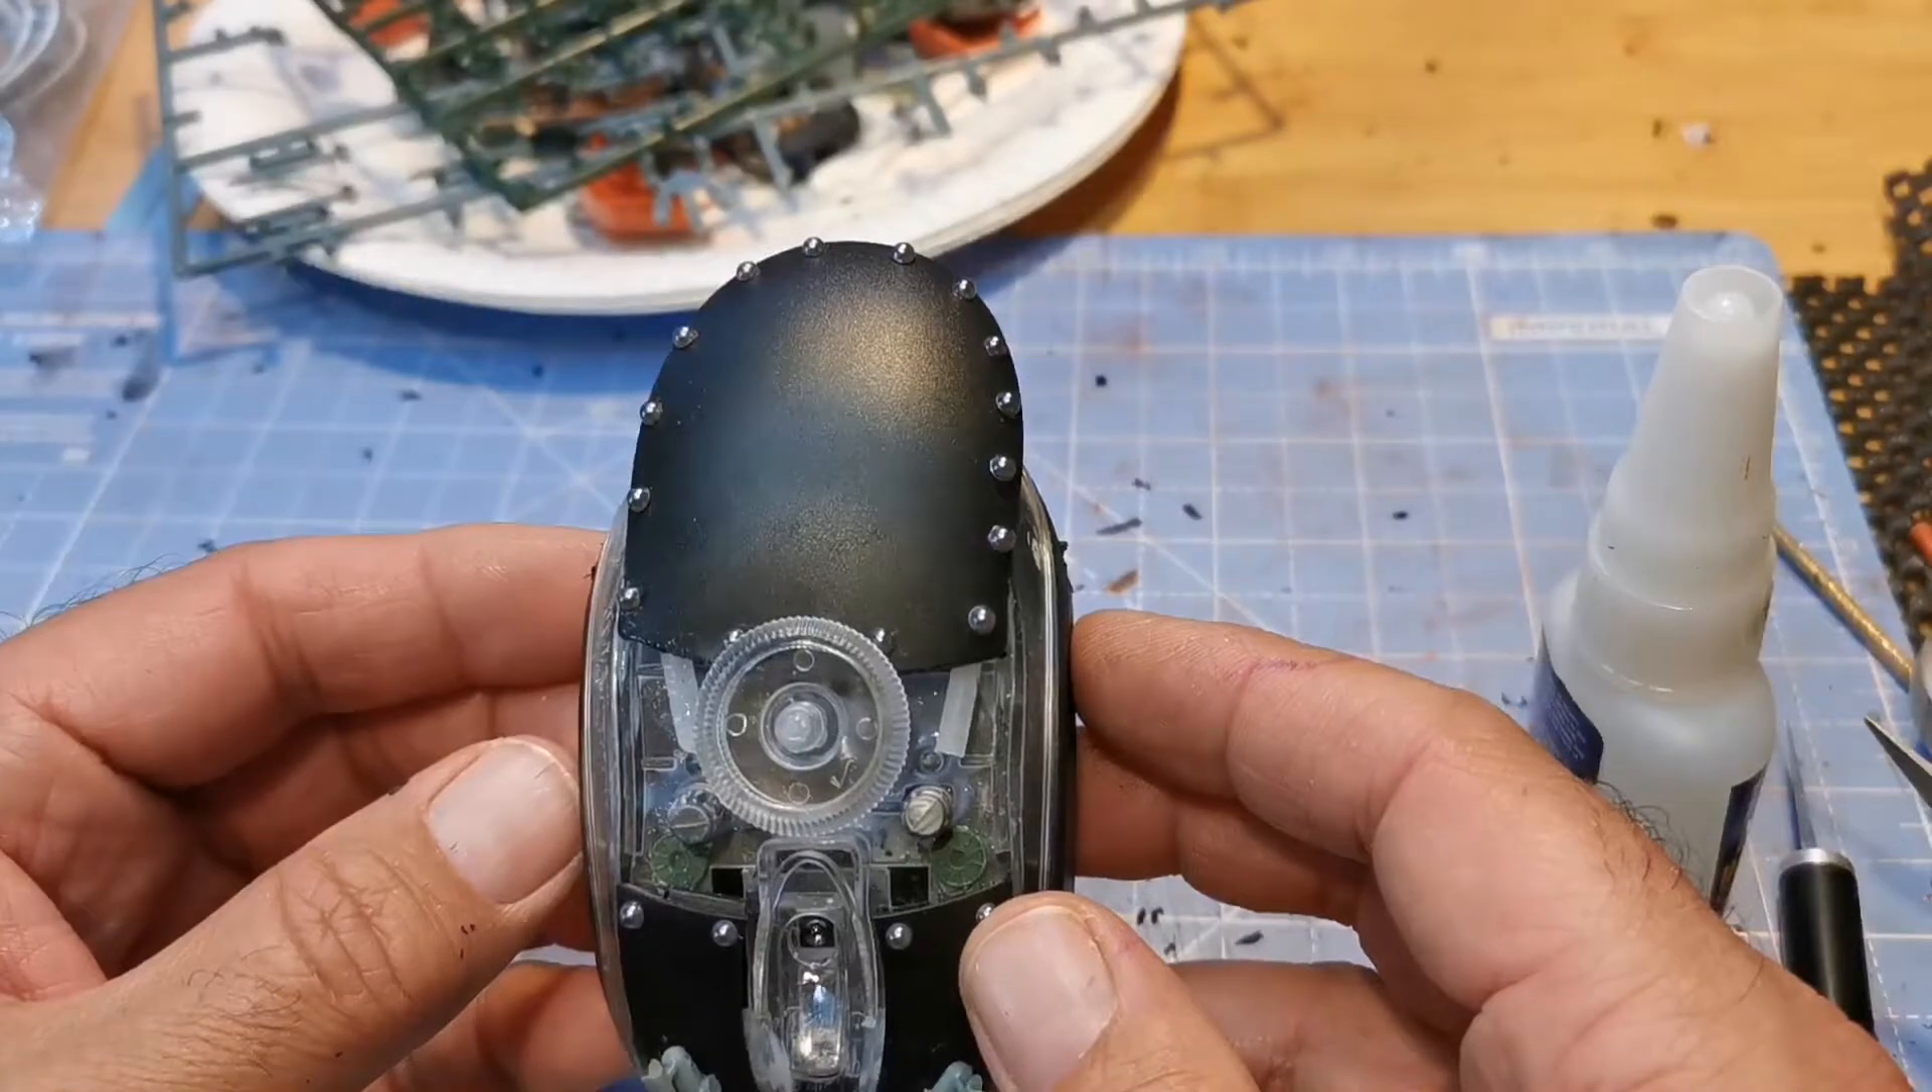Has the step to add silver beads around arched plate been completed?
Yes.